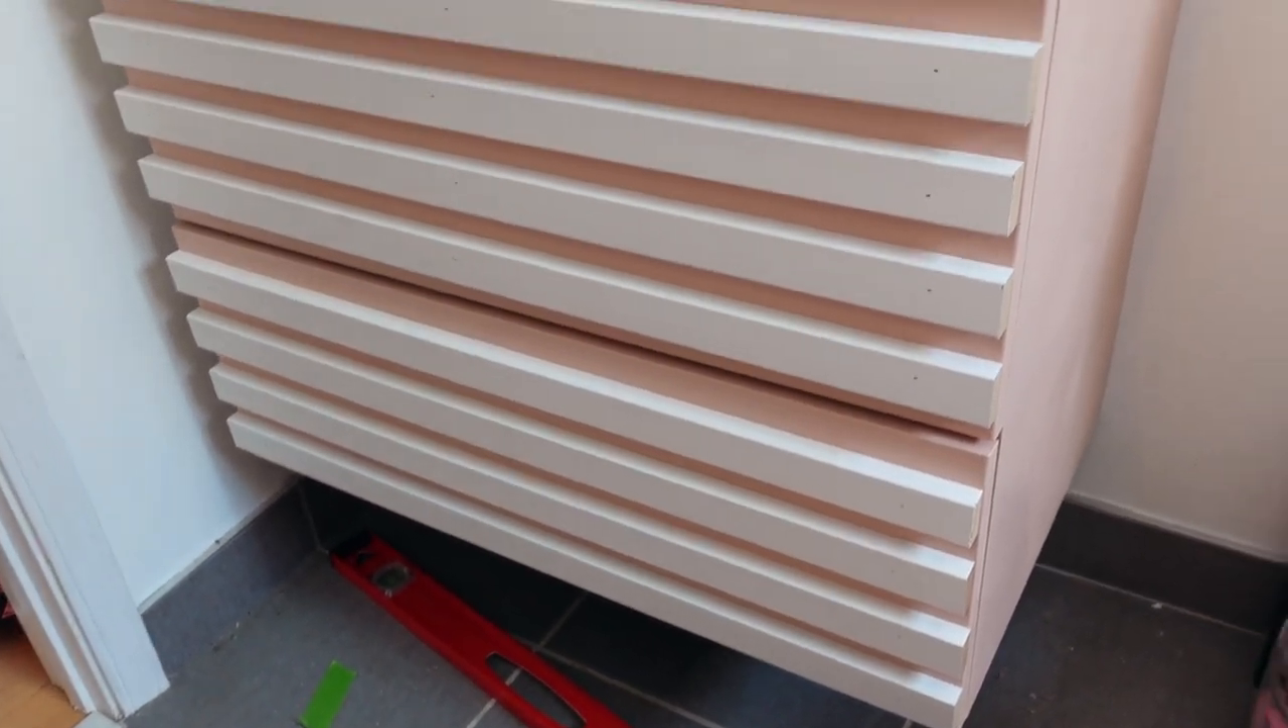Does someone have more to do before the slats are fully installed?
No.